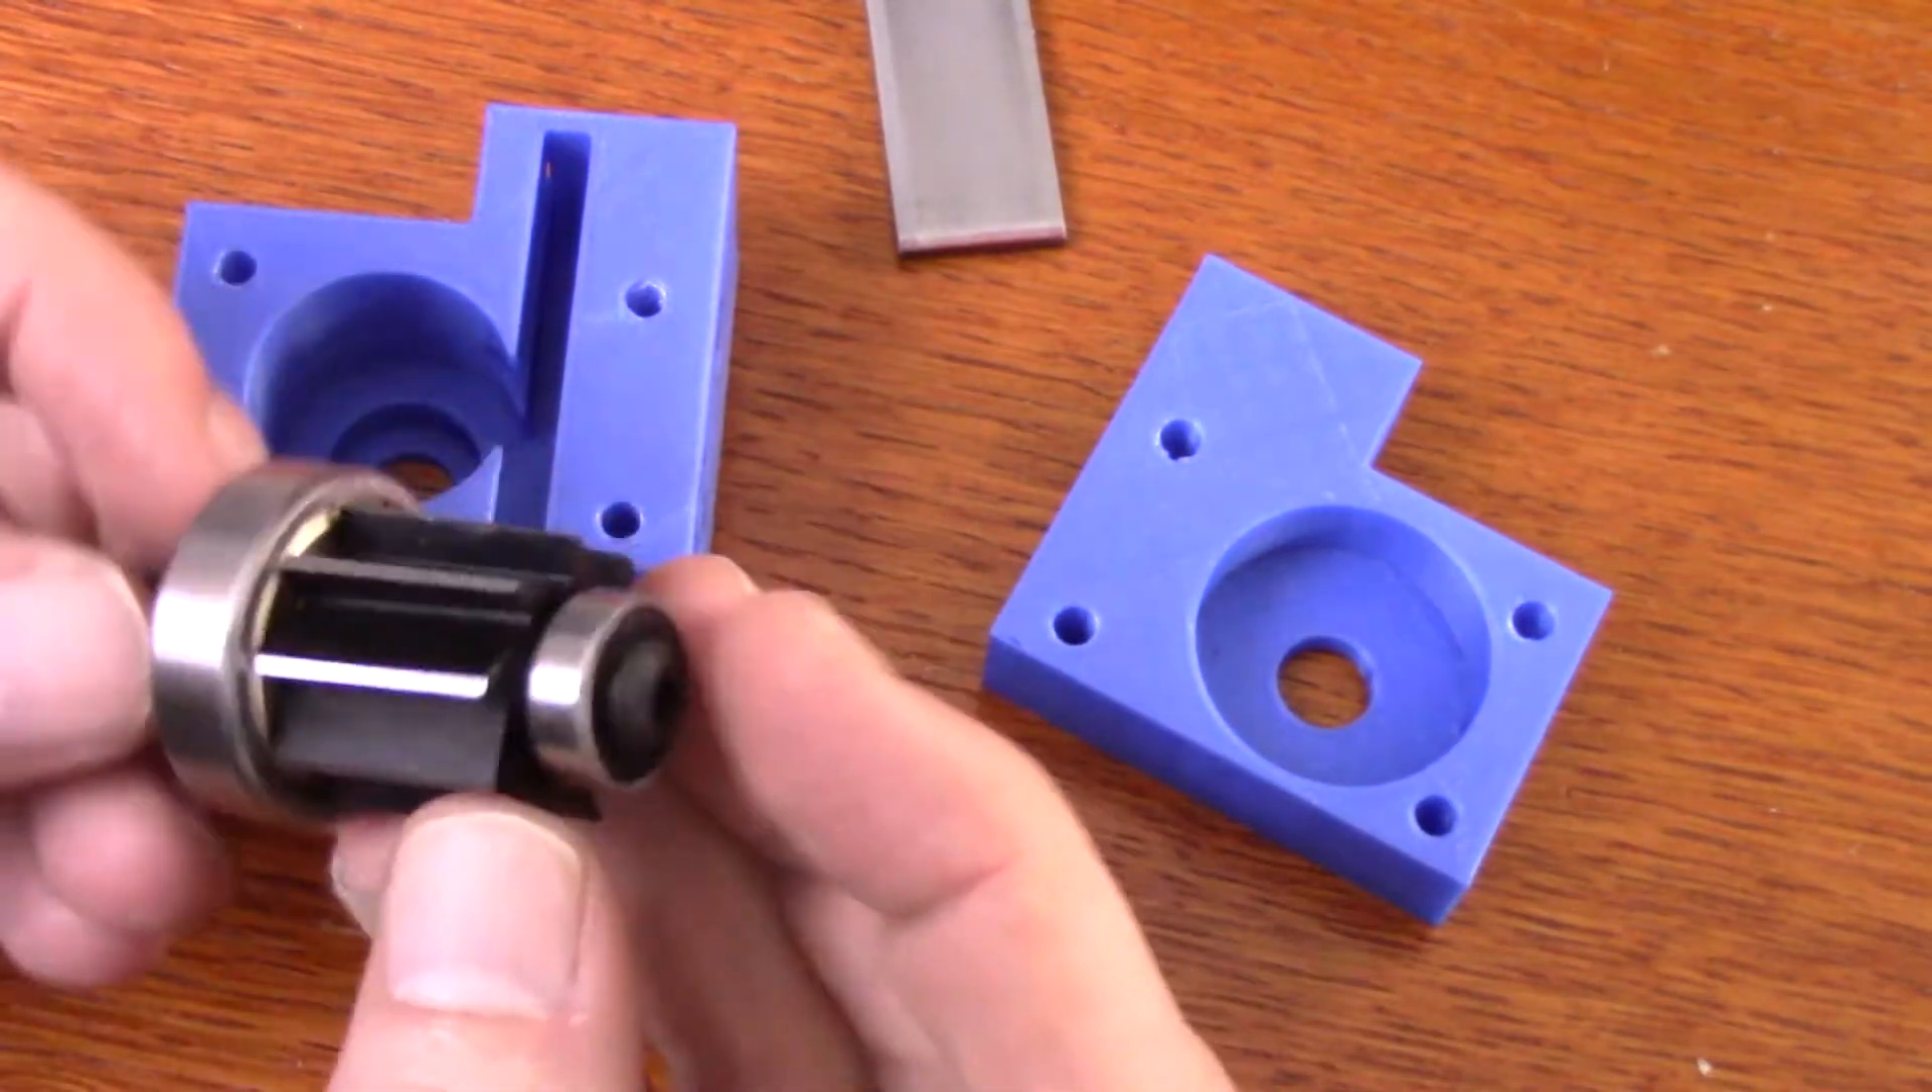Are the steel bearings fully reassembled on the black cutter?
Yes.